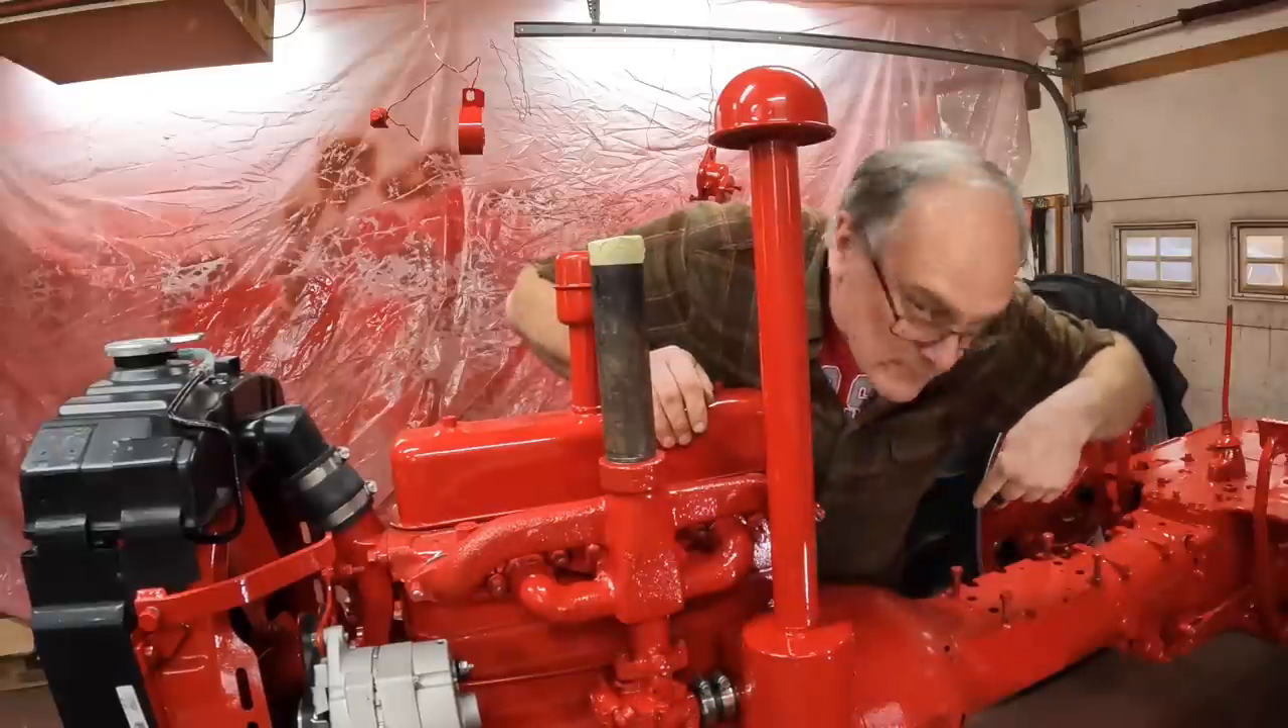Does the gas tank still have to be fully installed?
Yes.